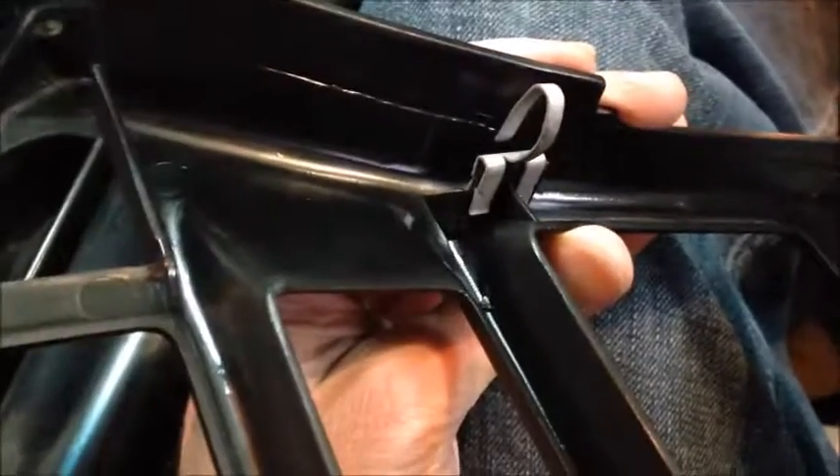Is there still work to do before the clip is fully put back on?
No.